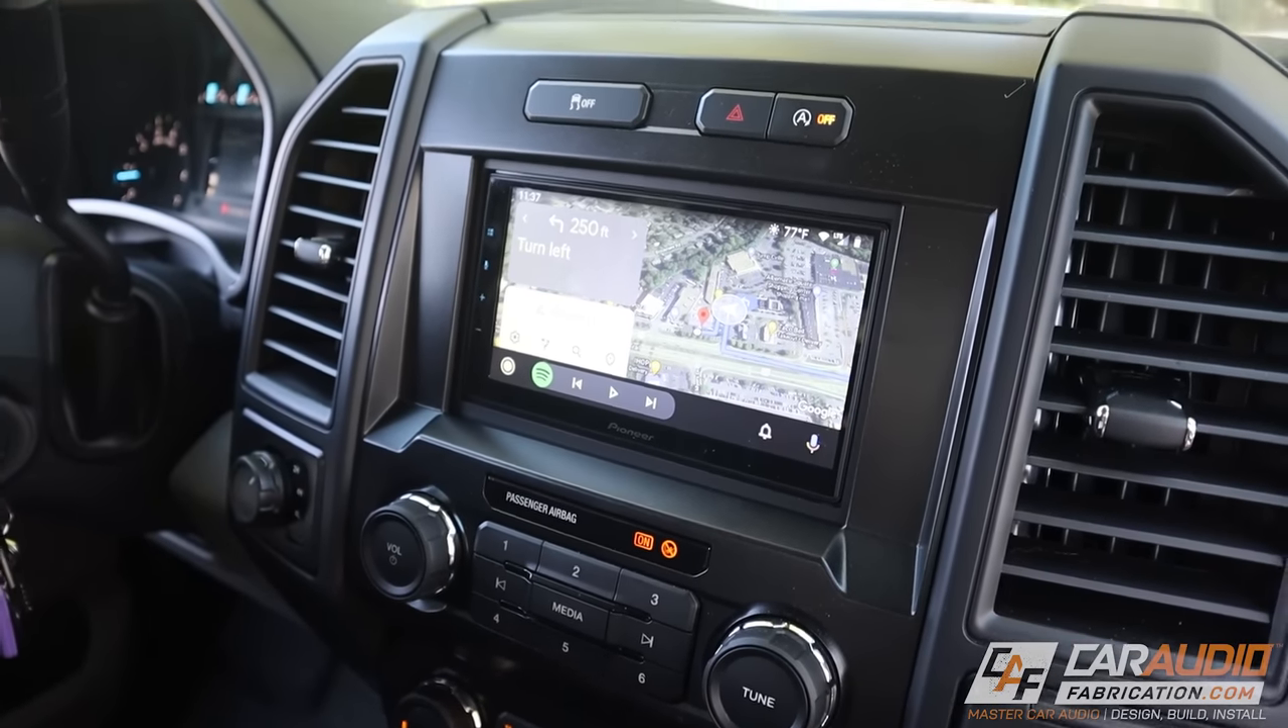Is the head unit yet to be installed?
No.